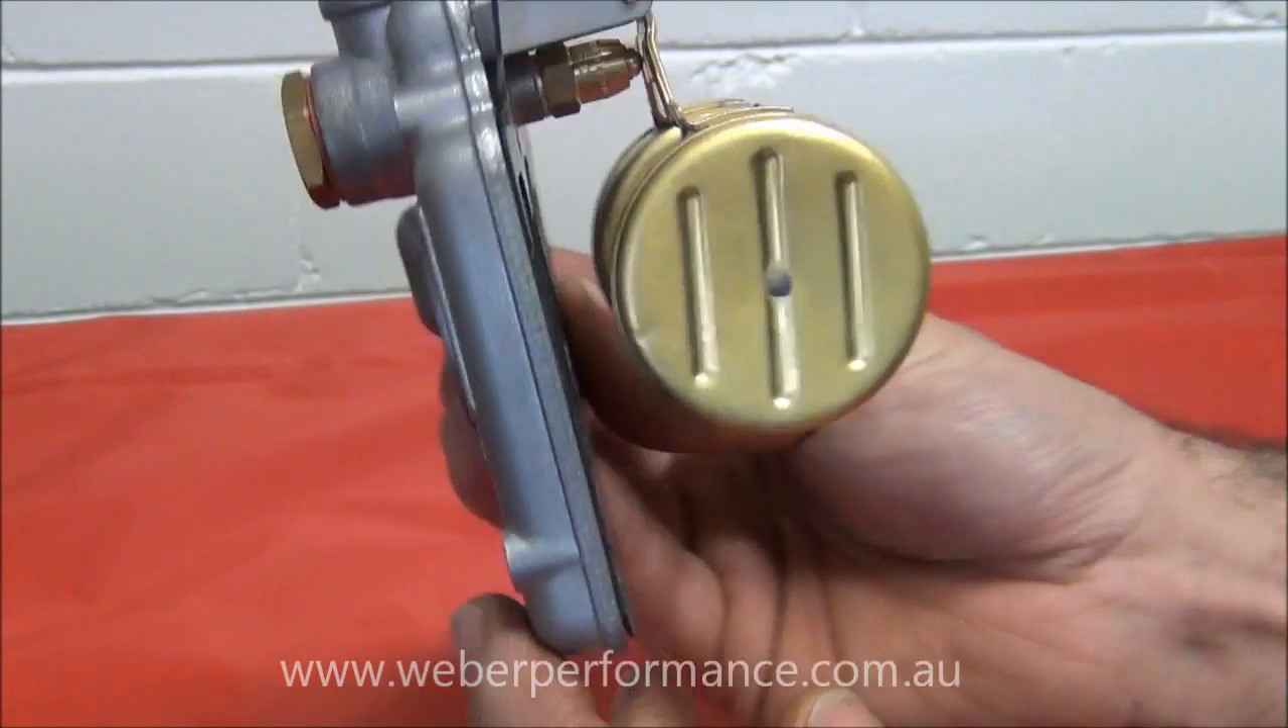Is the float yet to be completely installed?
No.